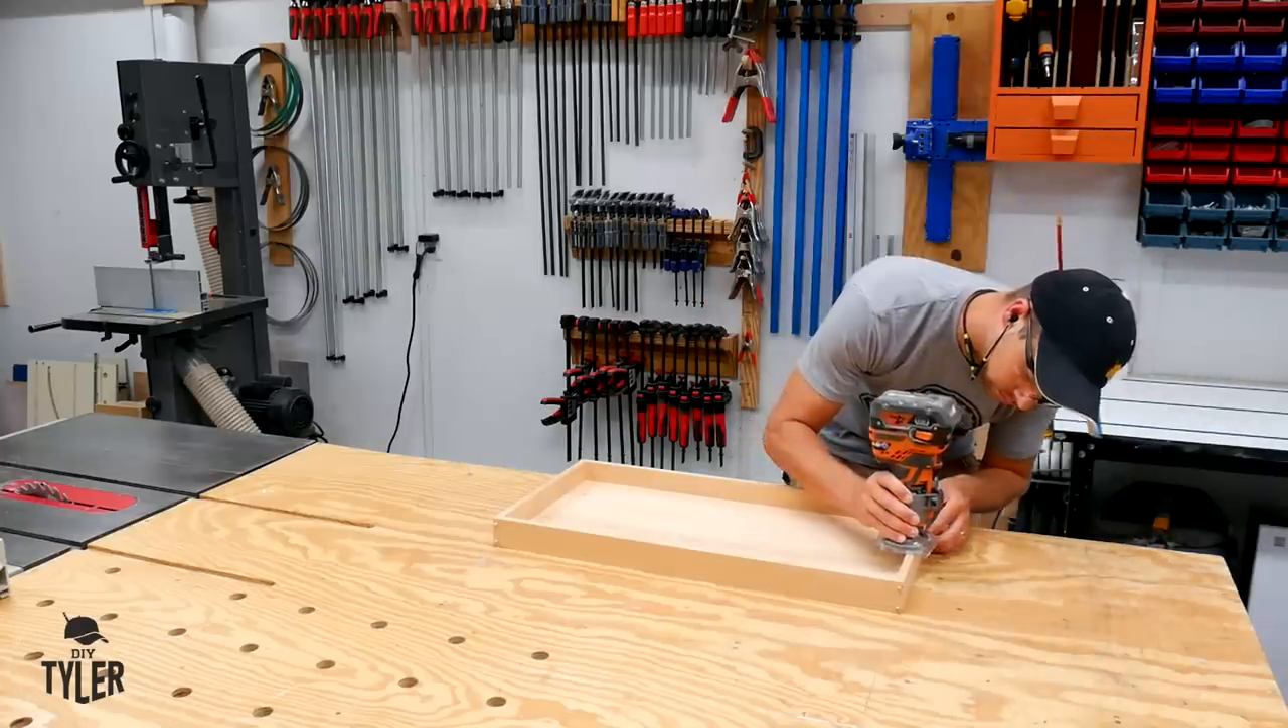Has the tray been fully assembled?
Yes.